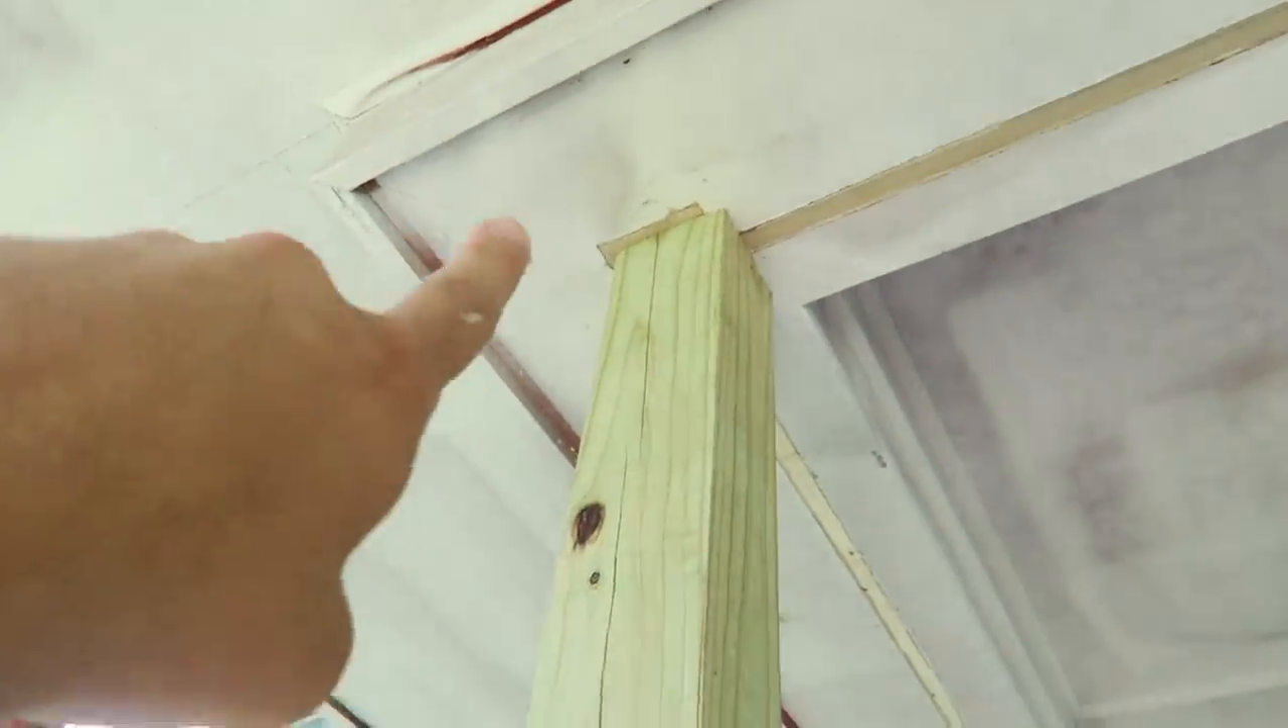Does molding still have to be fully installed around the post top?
Yes.